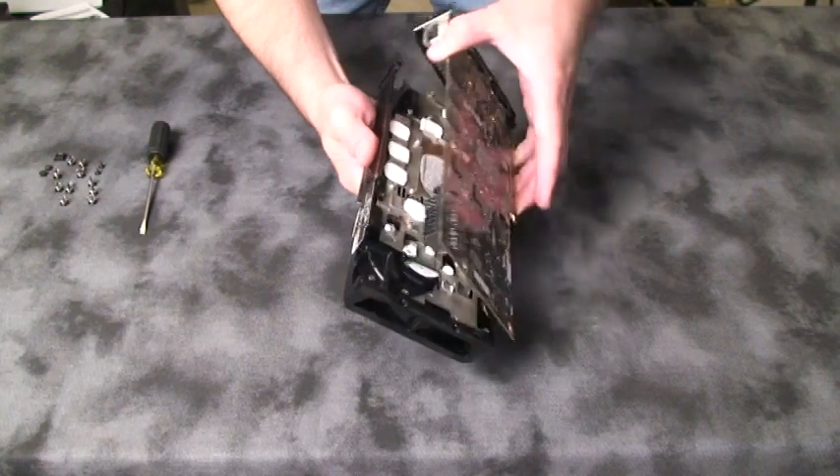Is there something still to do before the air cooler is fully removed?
Yes.